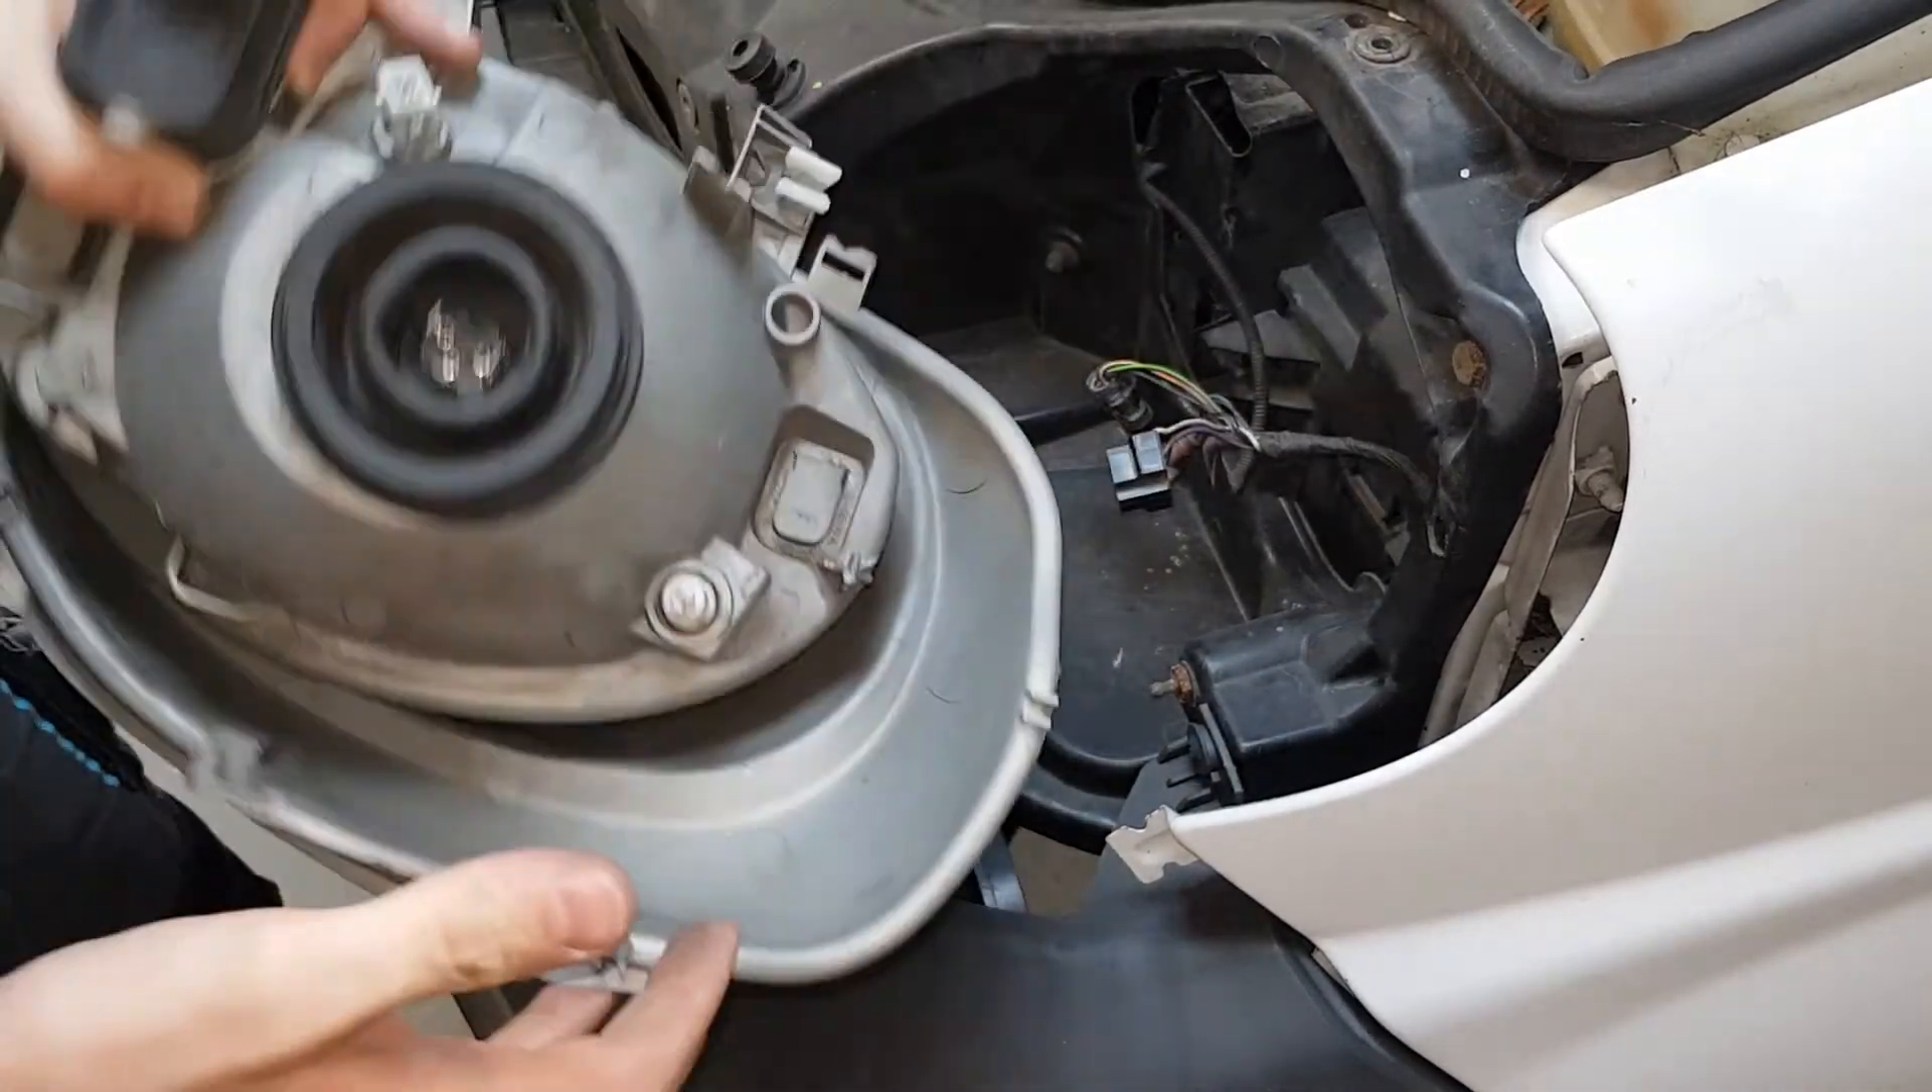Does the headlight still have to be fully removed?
No.